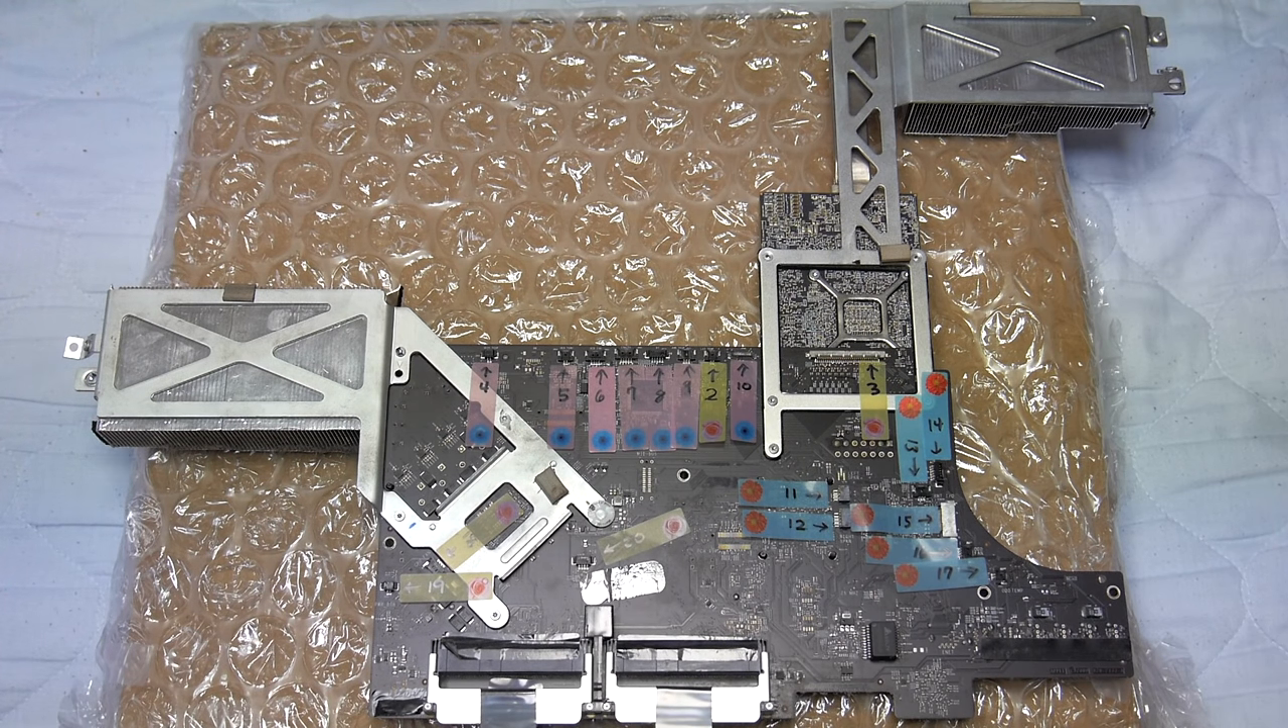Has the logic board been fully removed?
Yes.